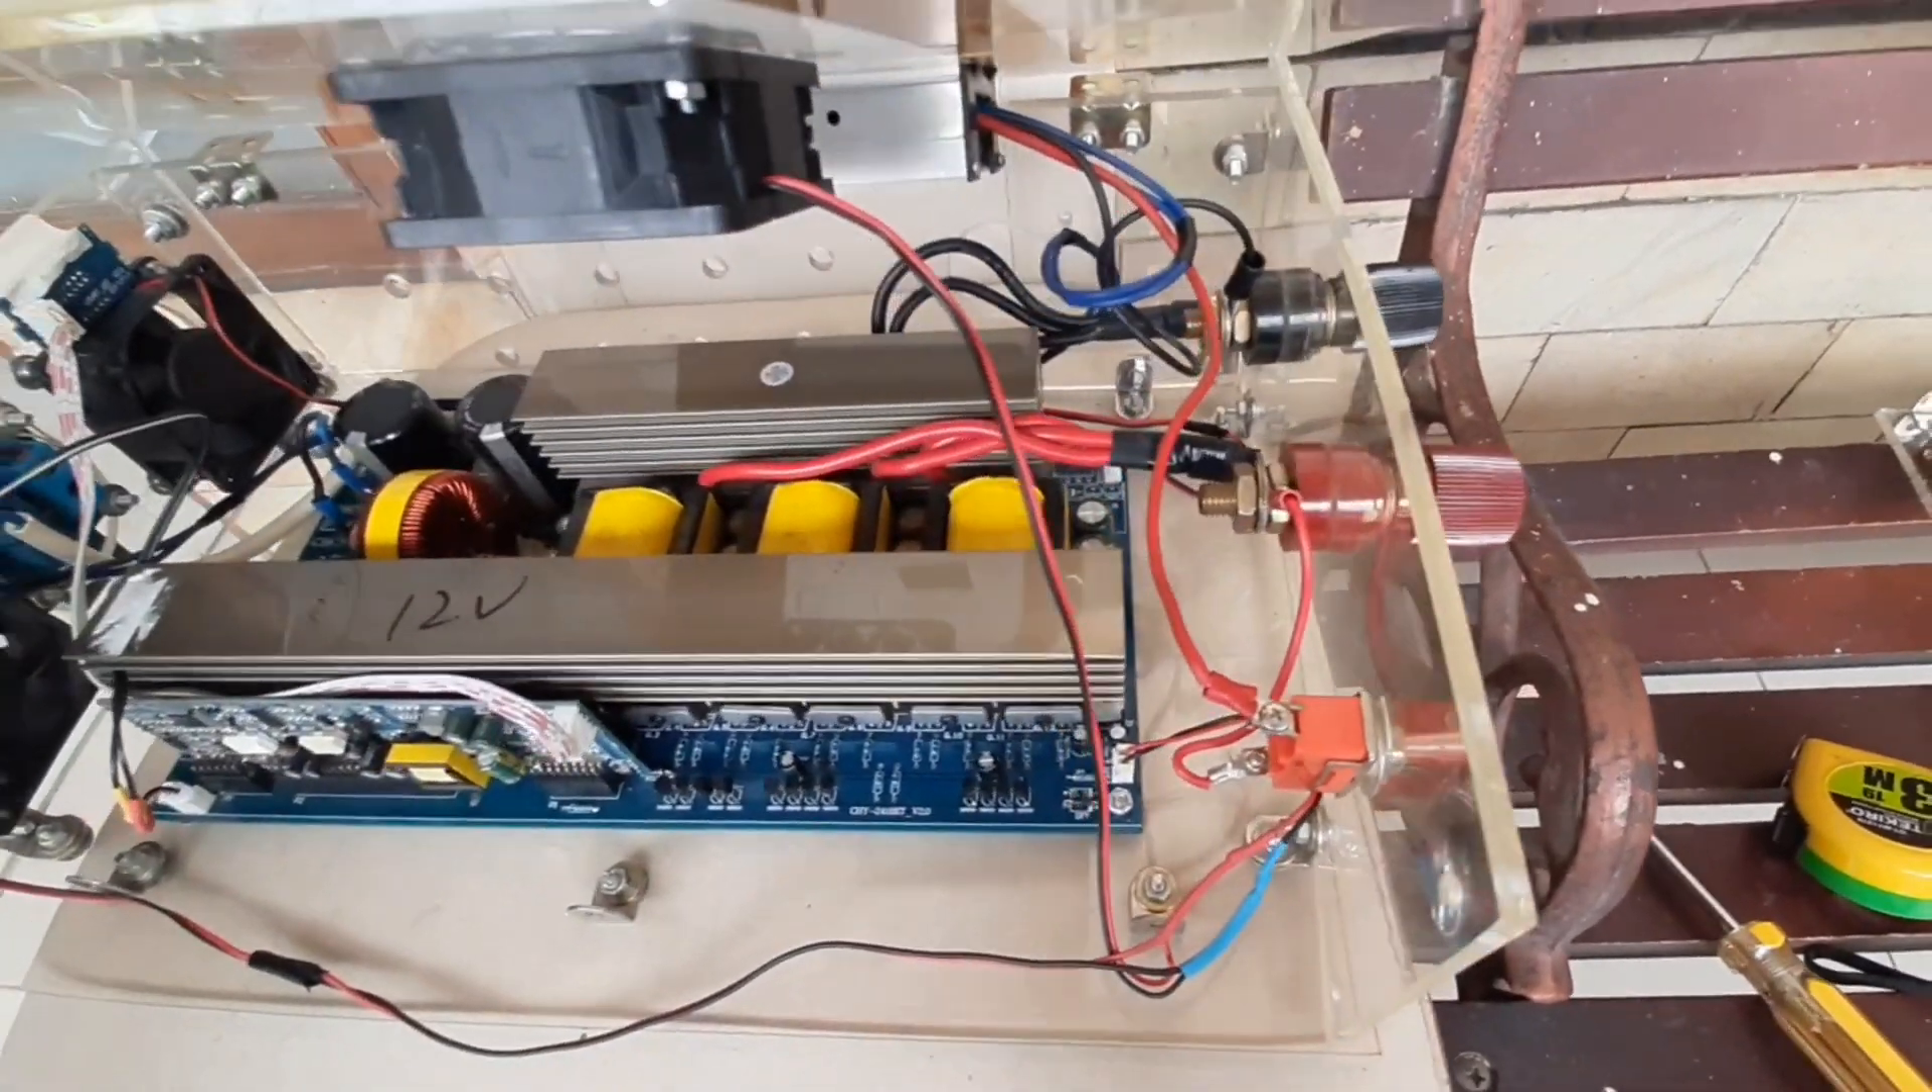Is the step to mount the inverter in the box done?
Yes.